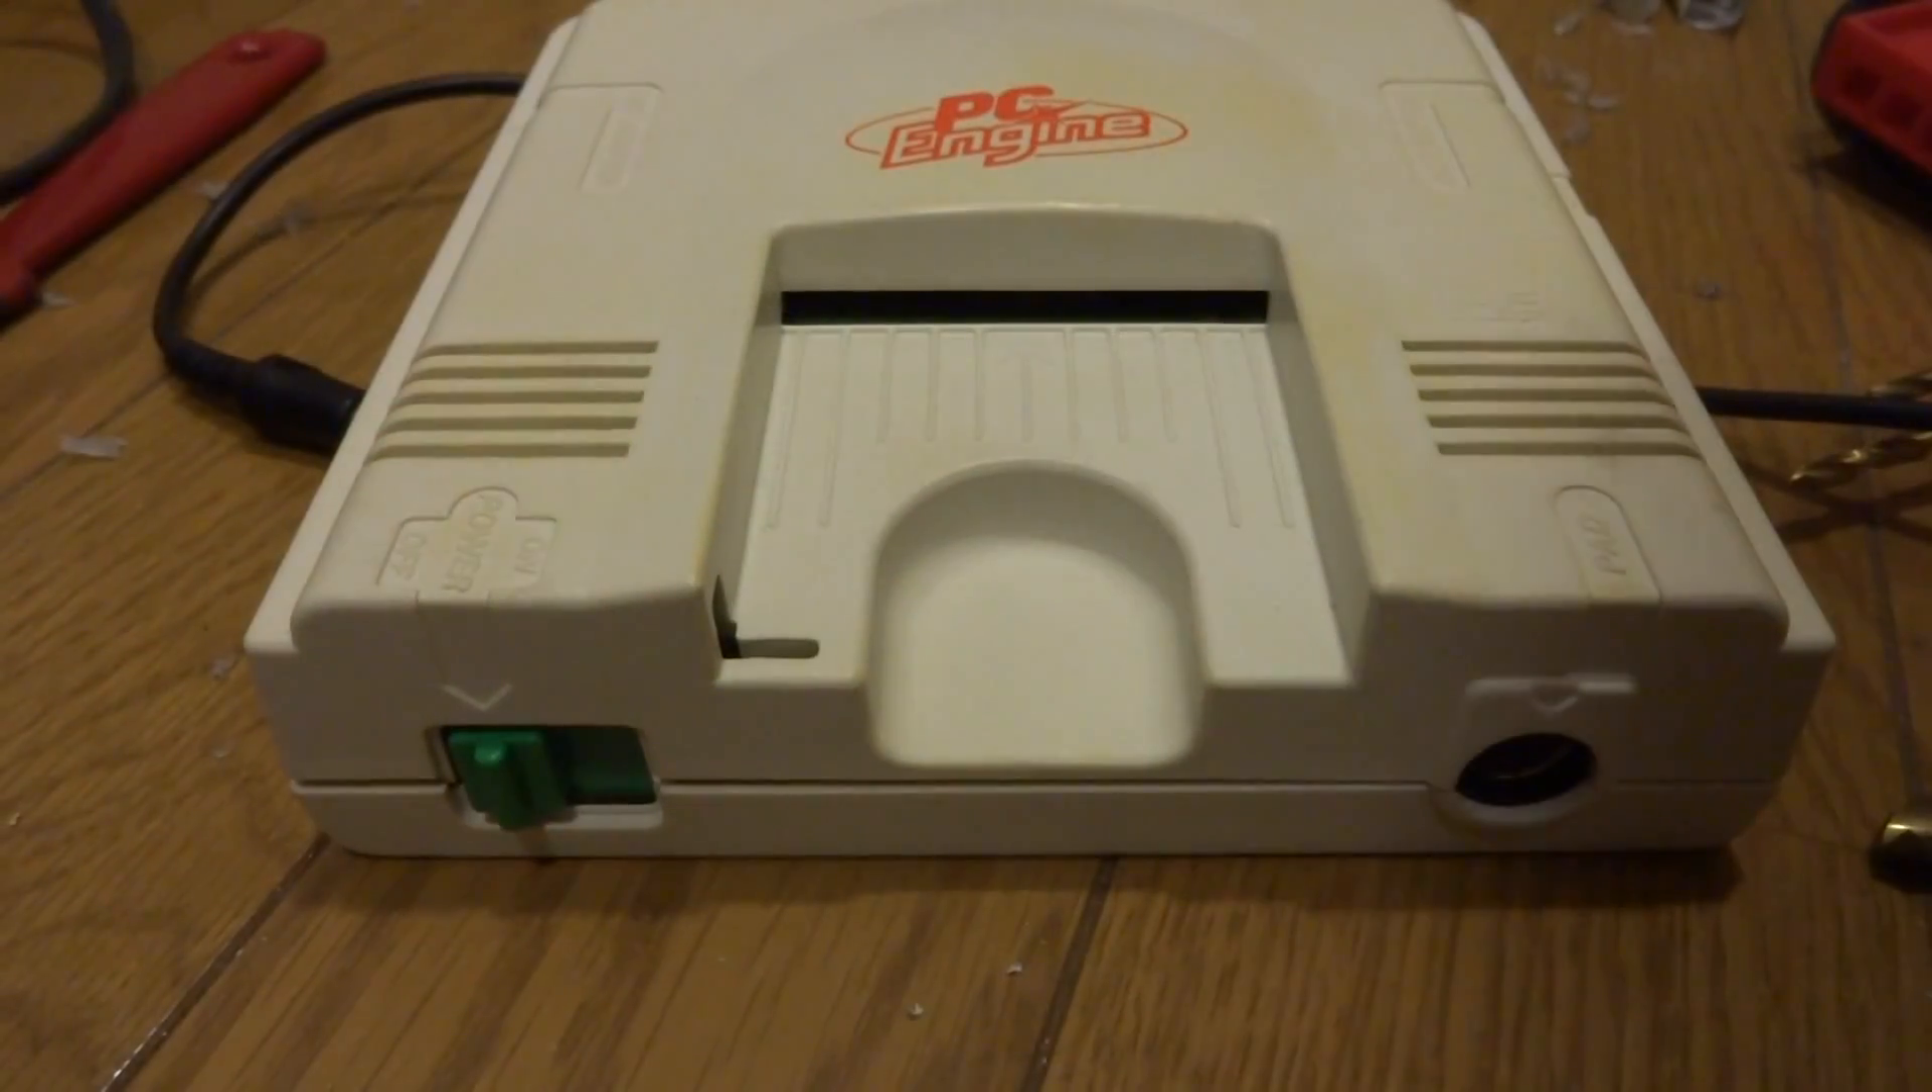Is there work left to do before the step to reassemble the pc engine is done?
No.